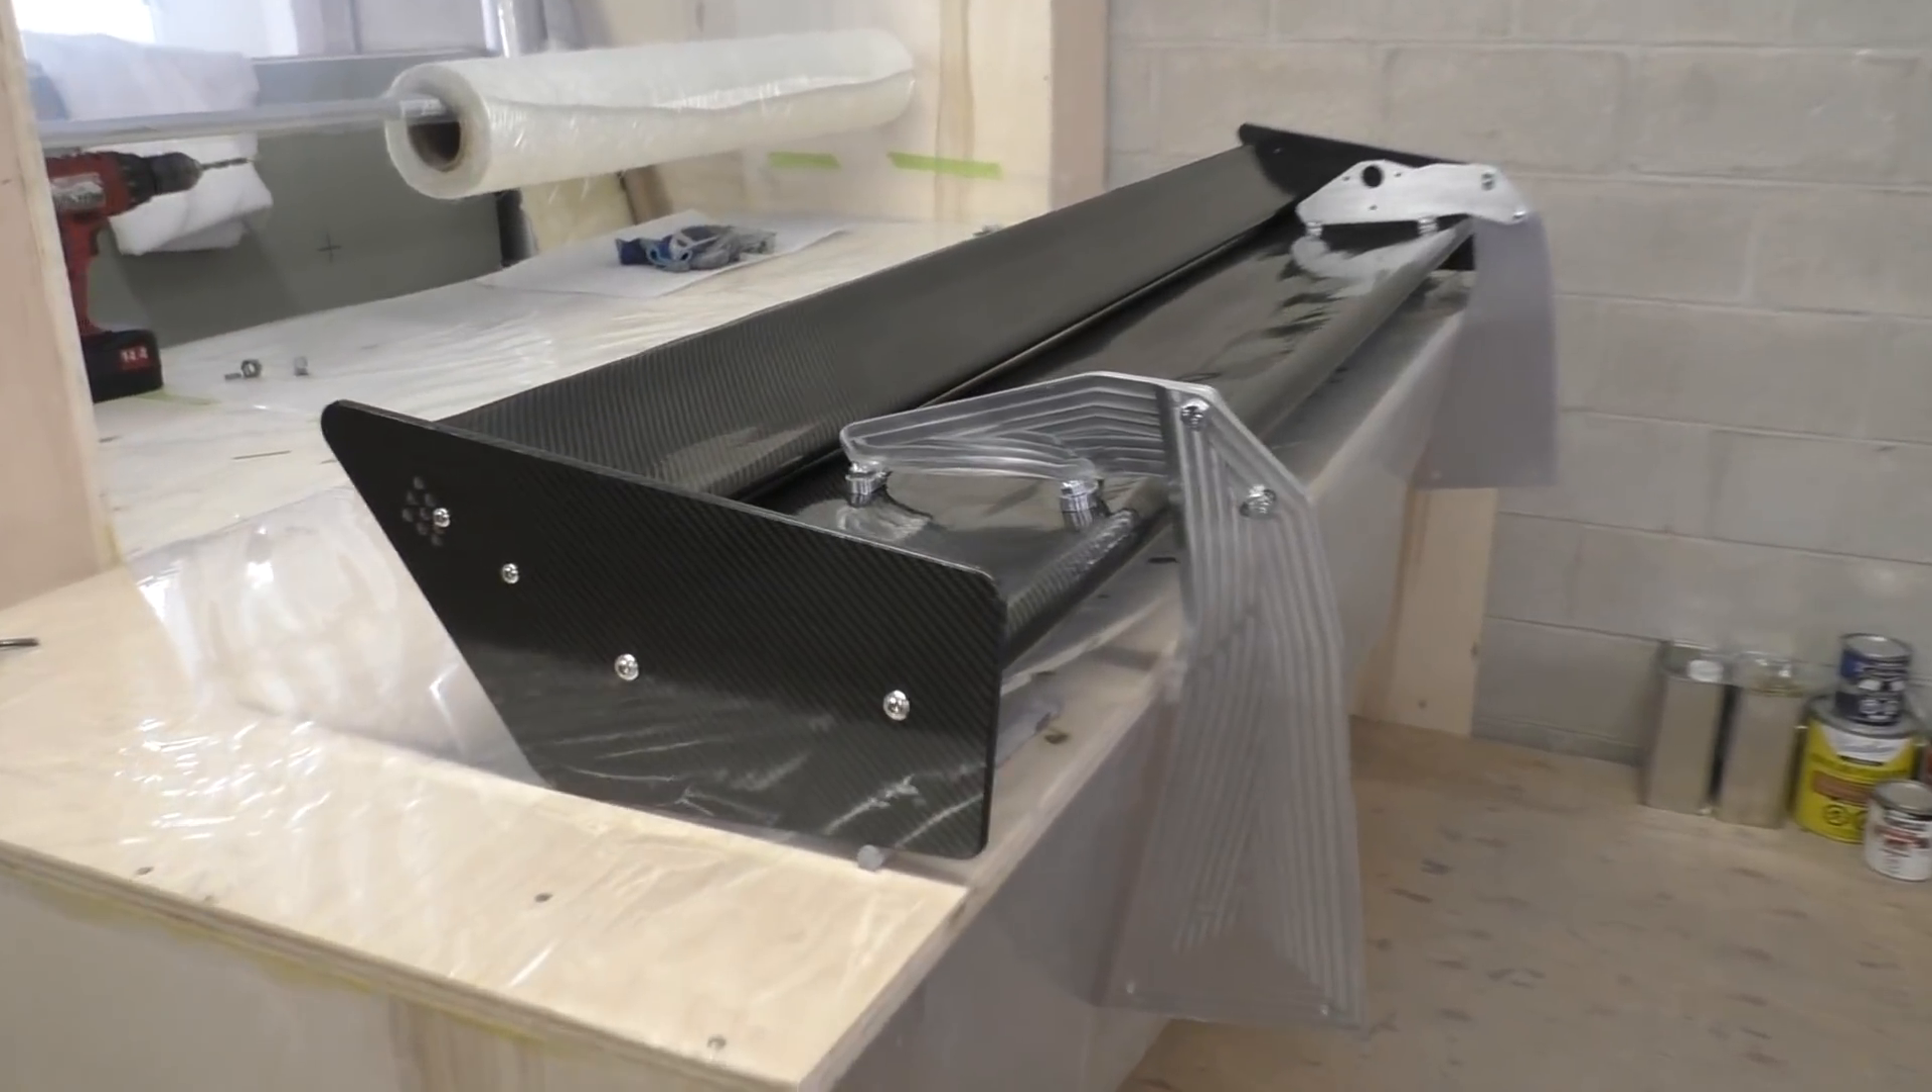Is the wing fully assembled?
Yes.